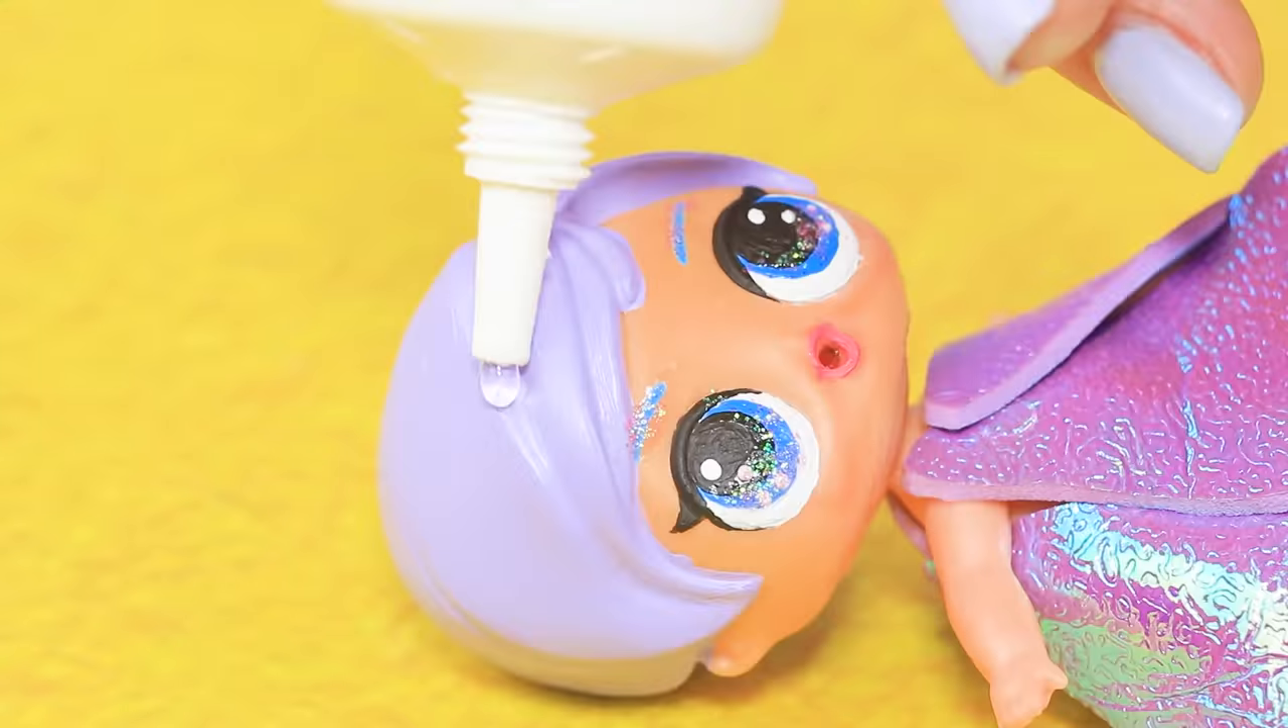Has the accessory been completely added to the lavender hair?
No.